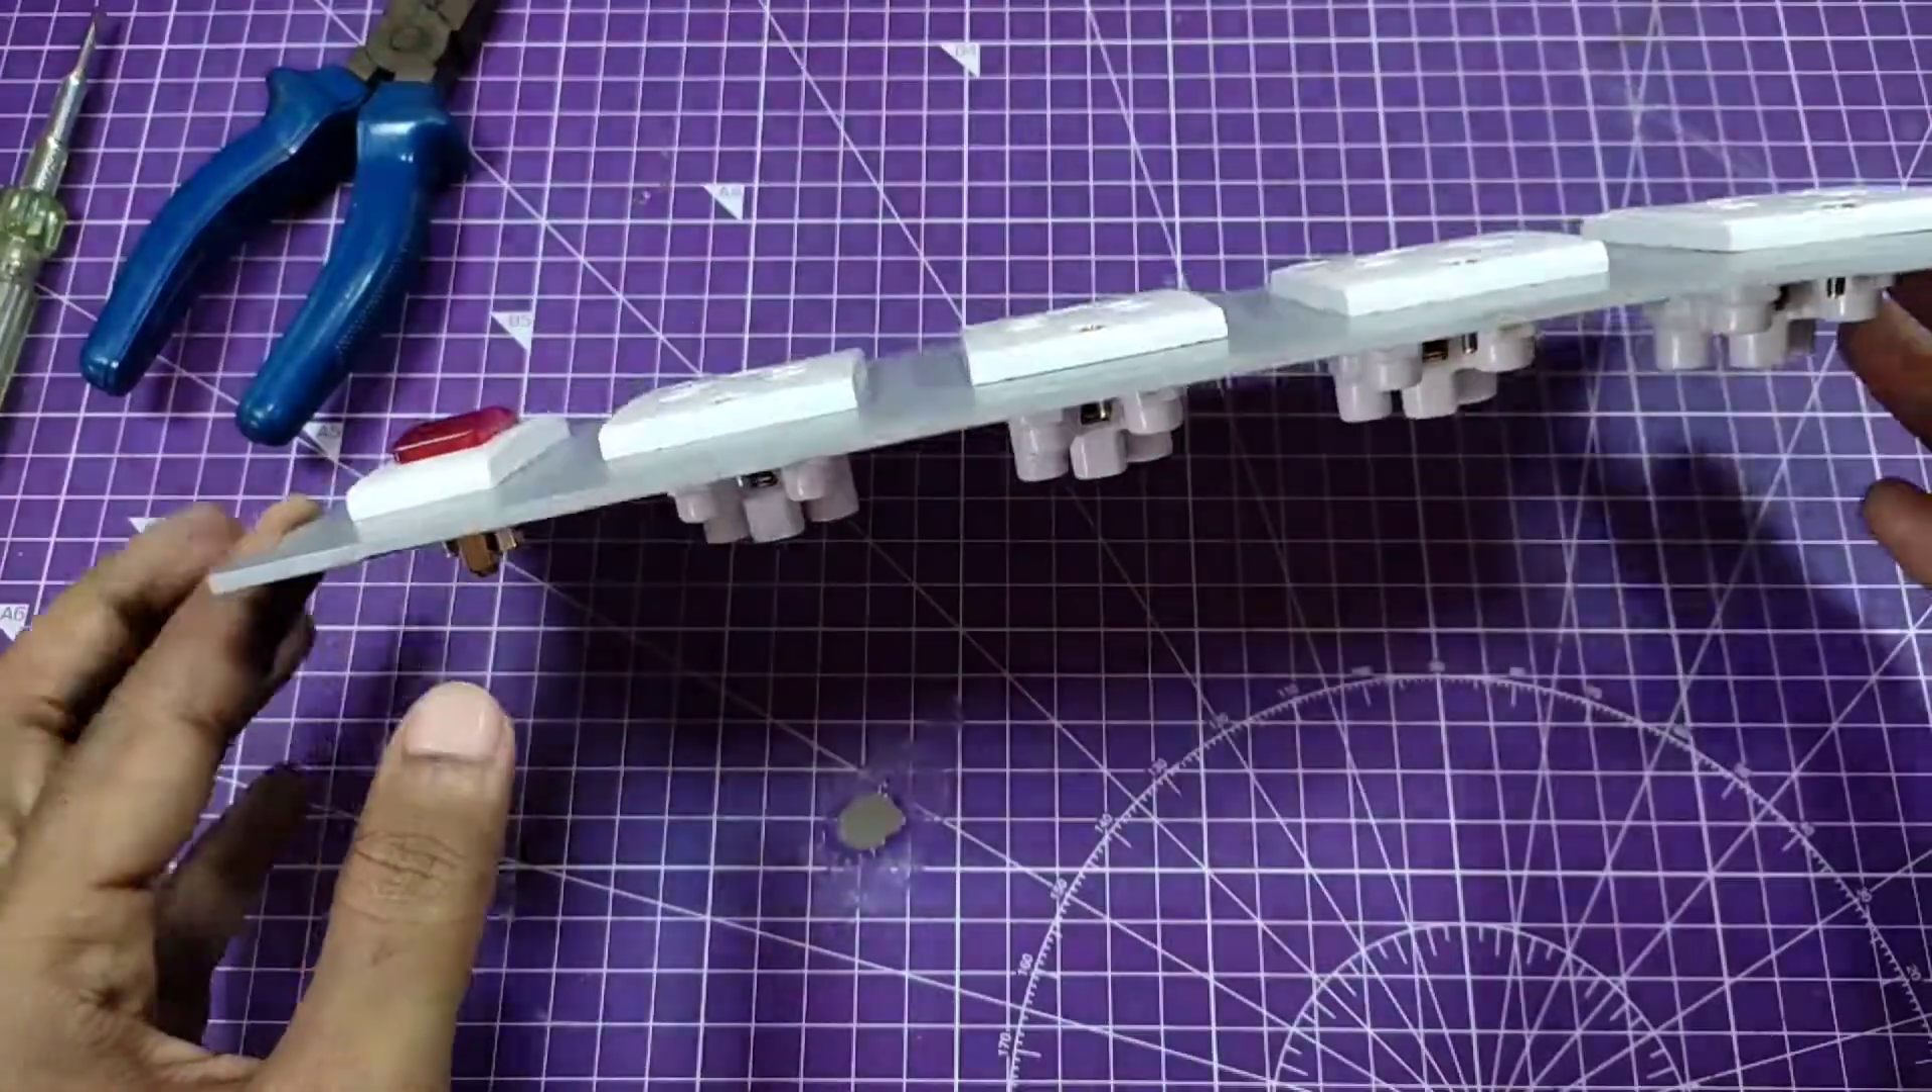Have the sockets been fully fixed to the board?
Yes.